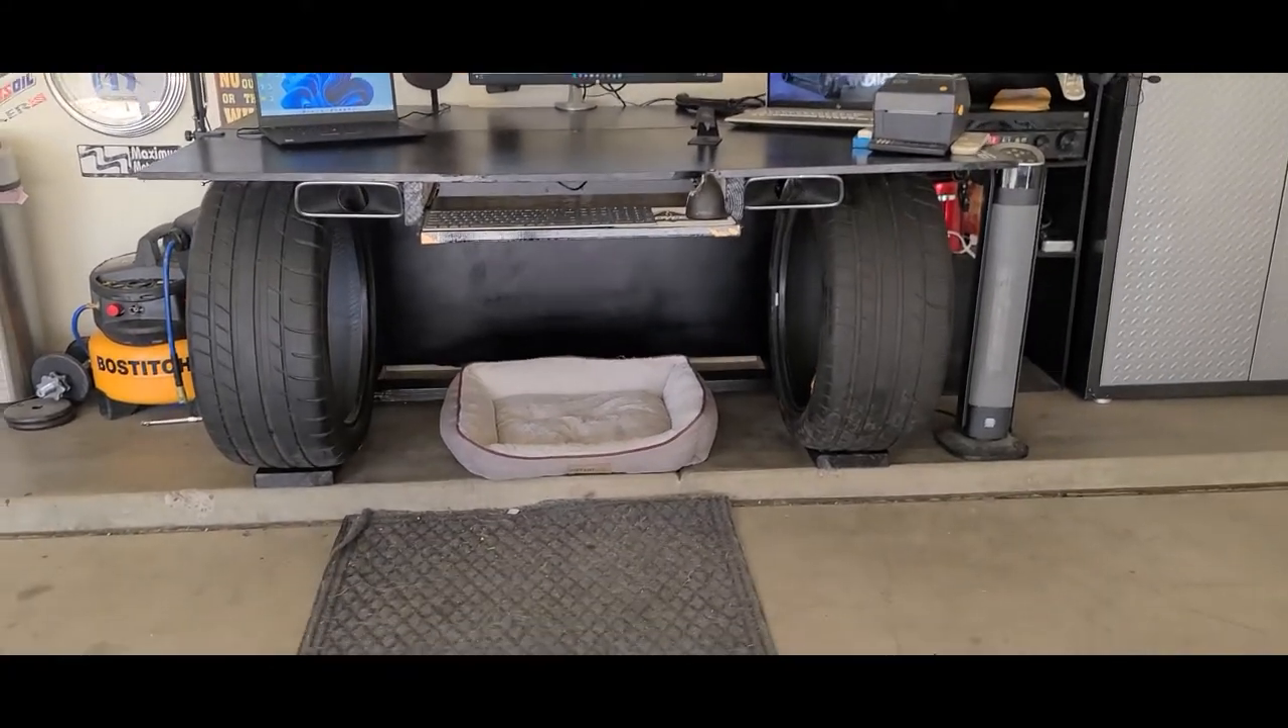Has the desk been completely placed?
Yes.